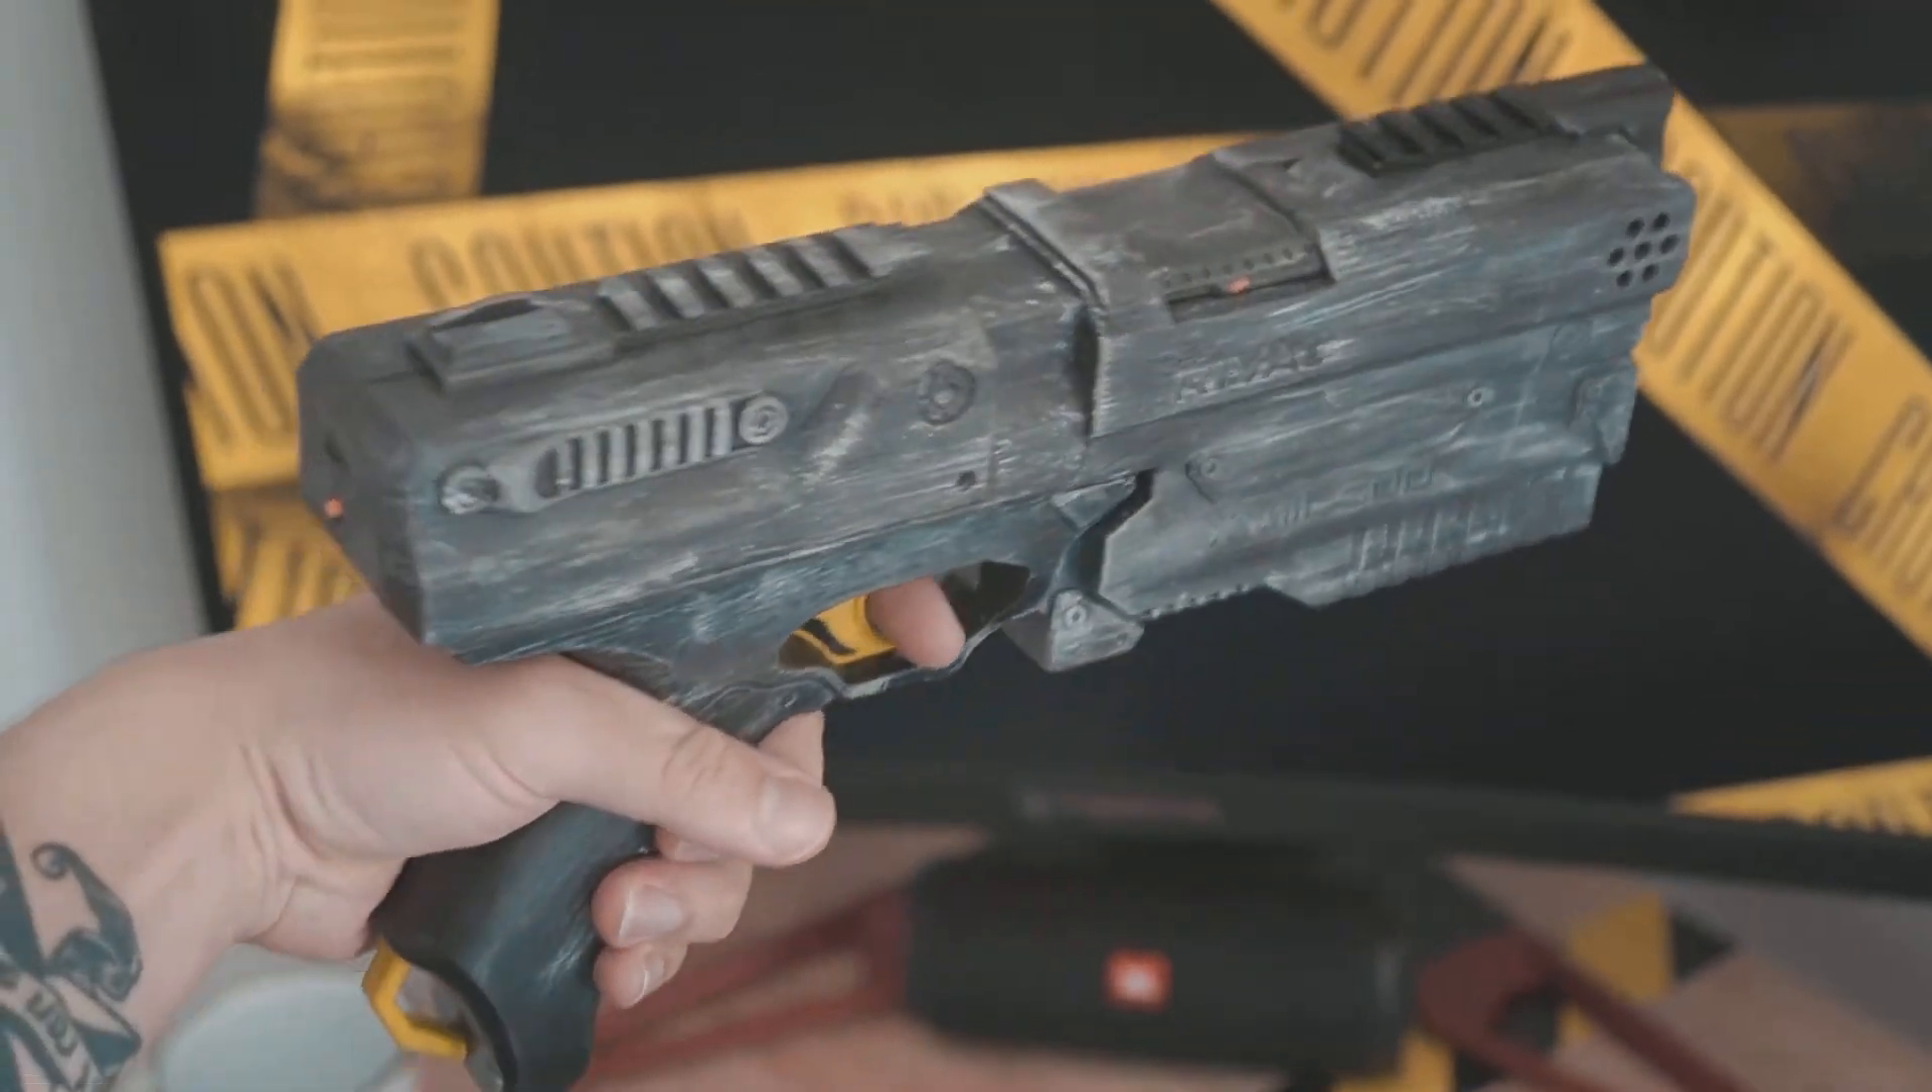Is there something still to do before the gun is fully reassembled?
No.